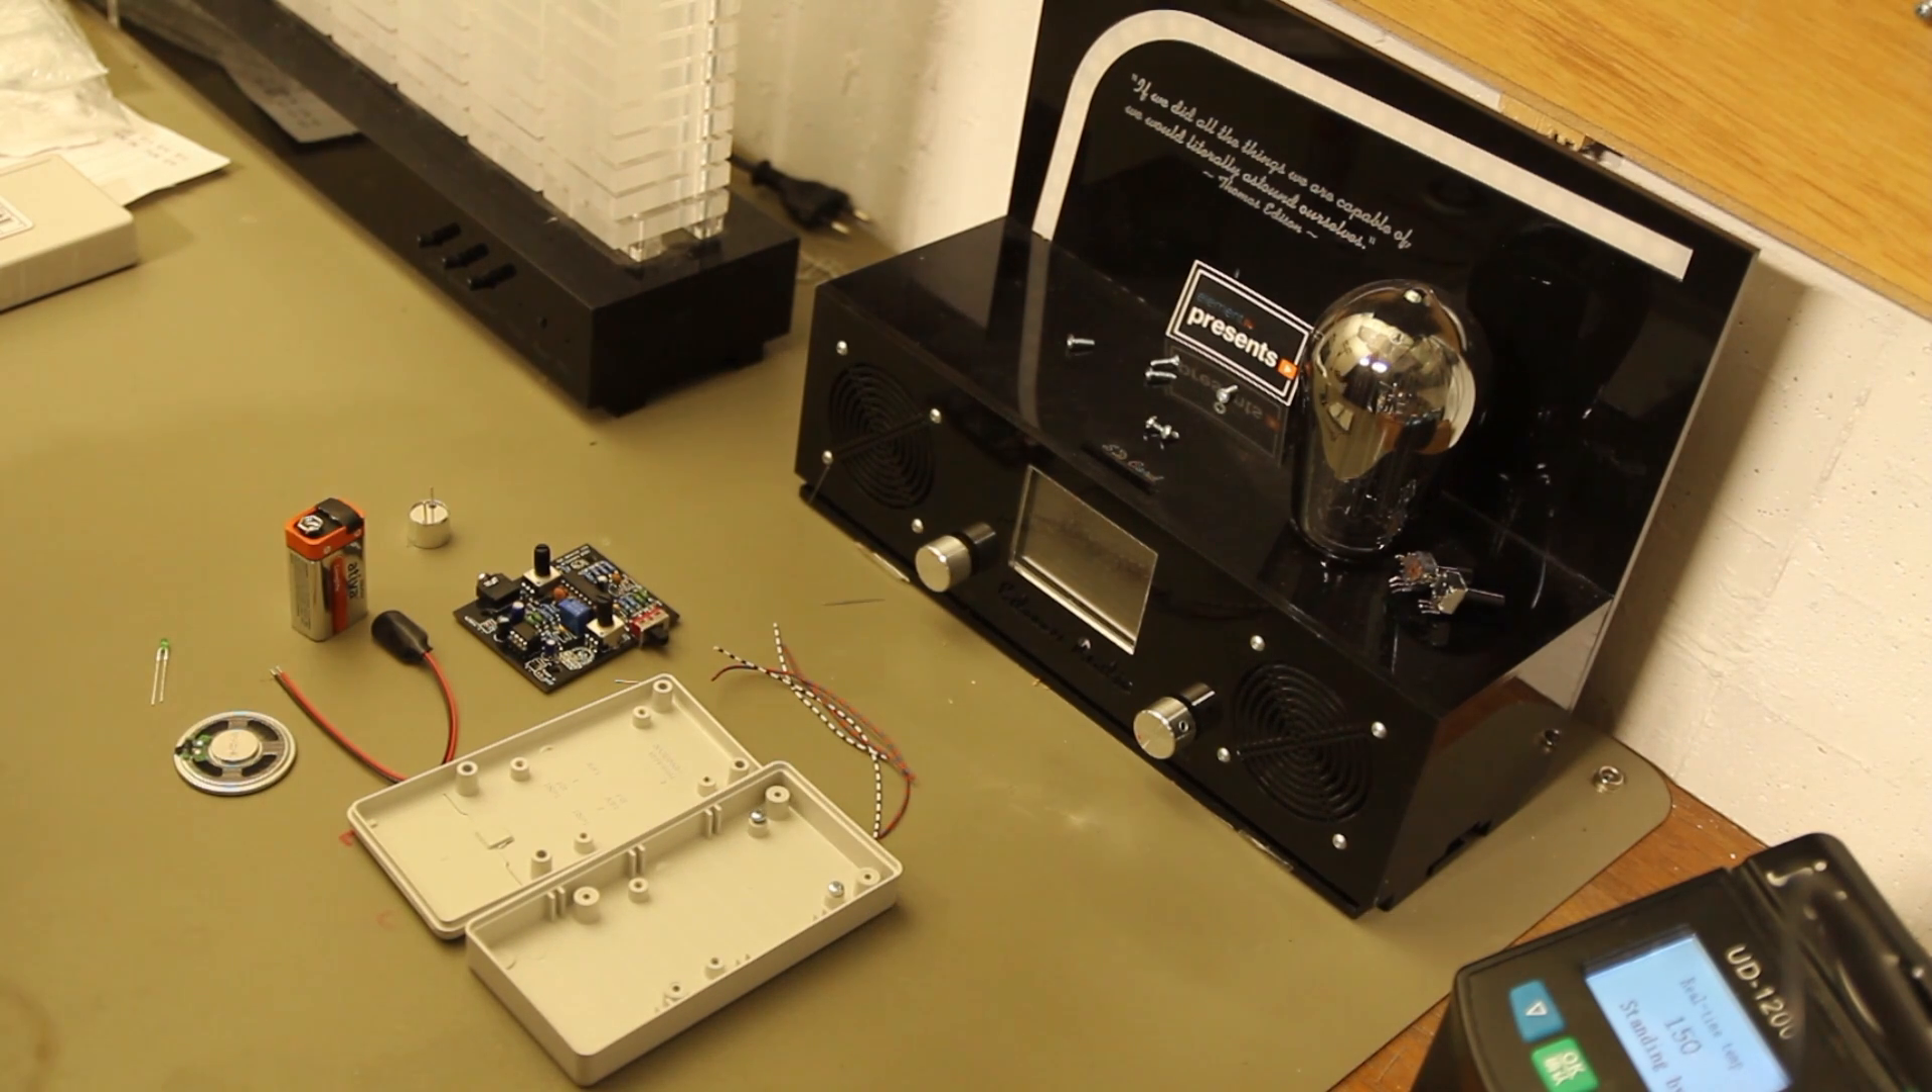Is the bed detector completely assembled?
No.